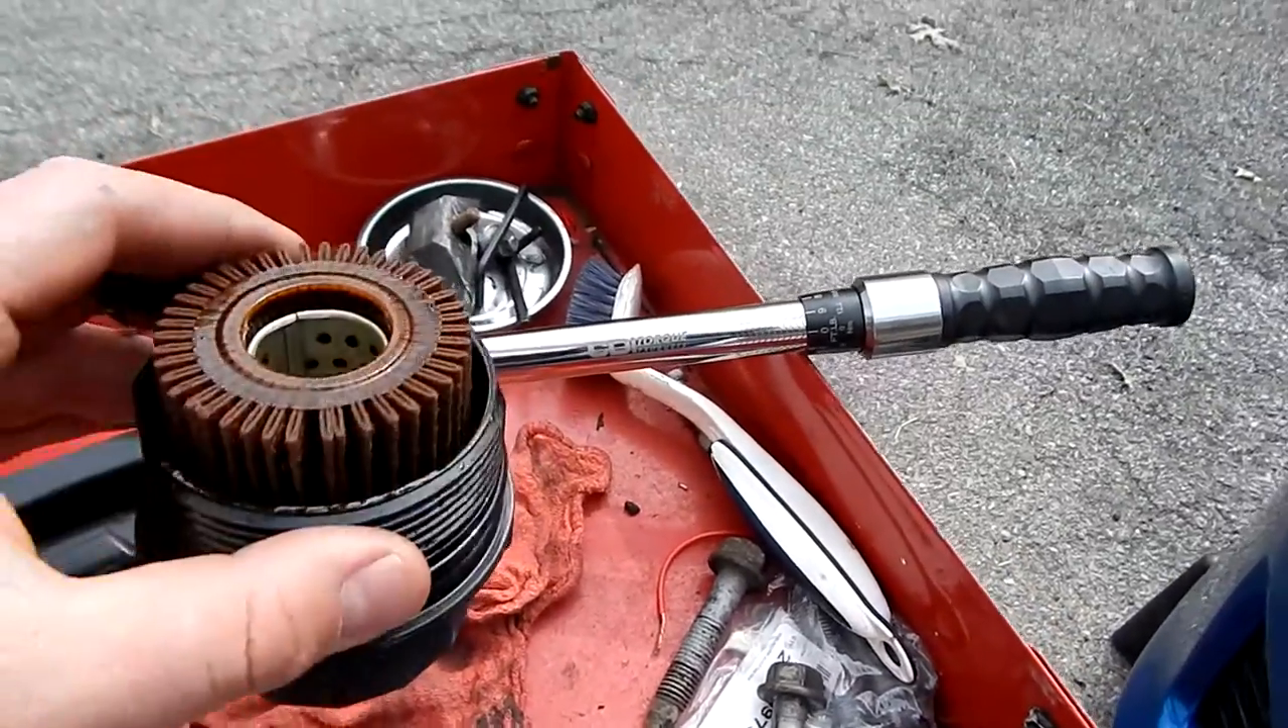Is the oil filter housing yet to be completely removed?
No.